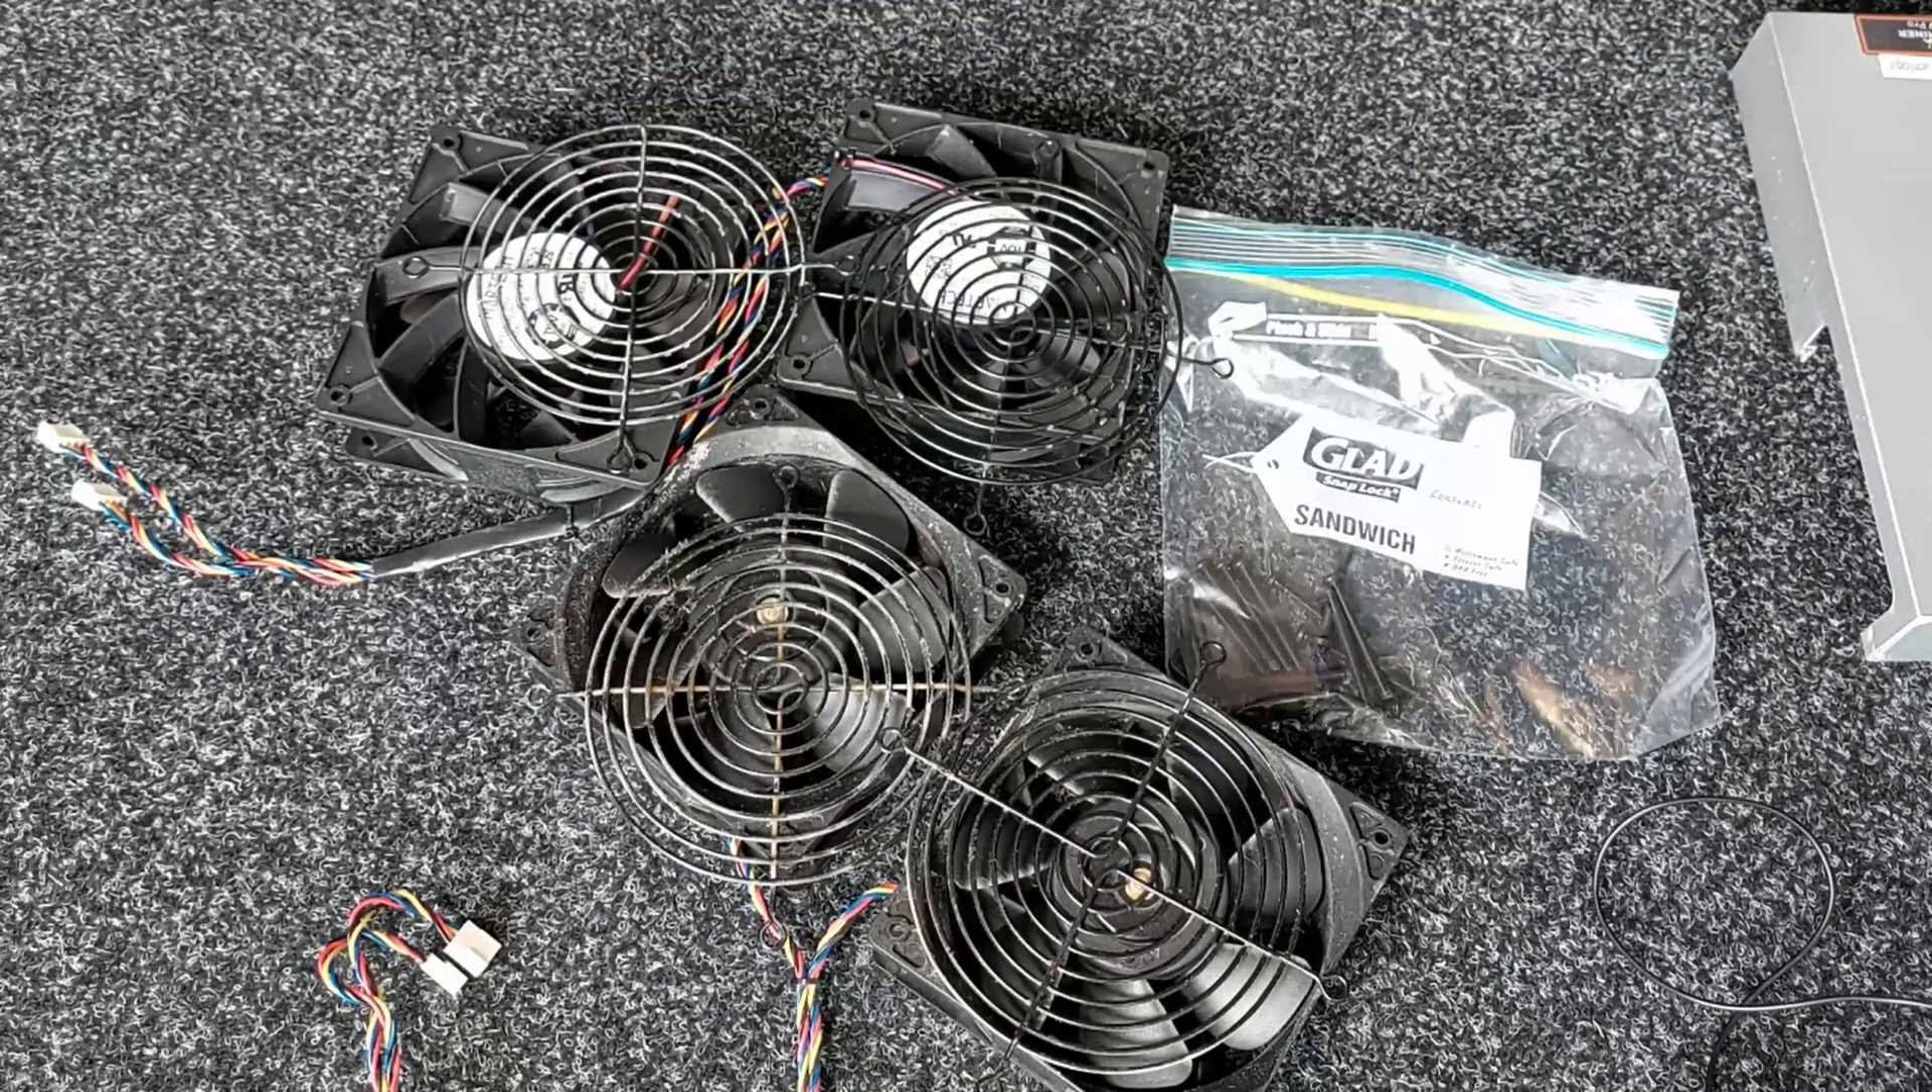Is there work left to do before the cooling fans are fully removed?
No.